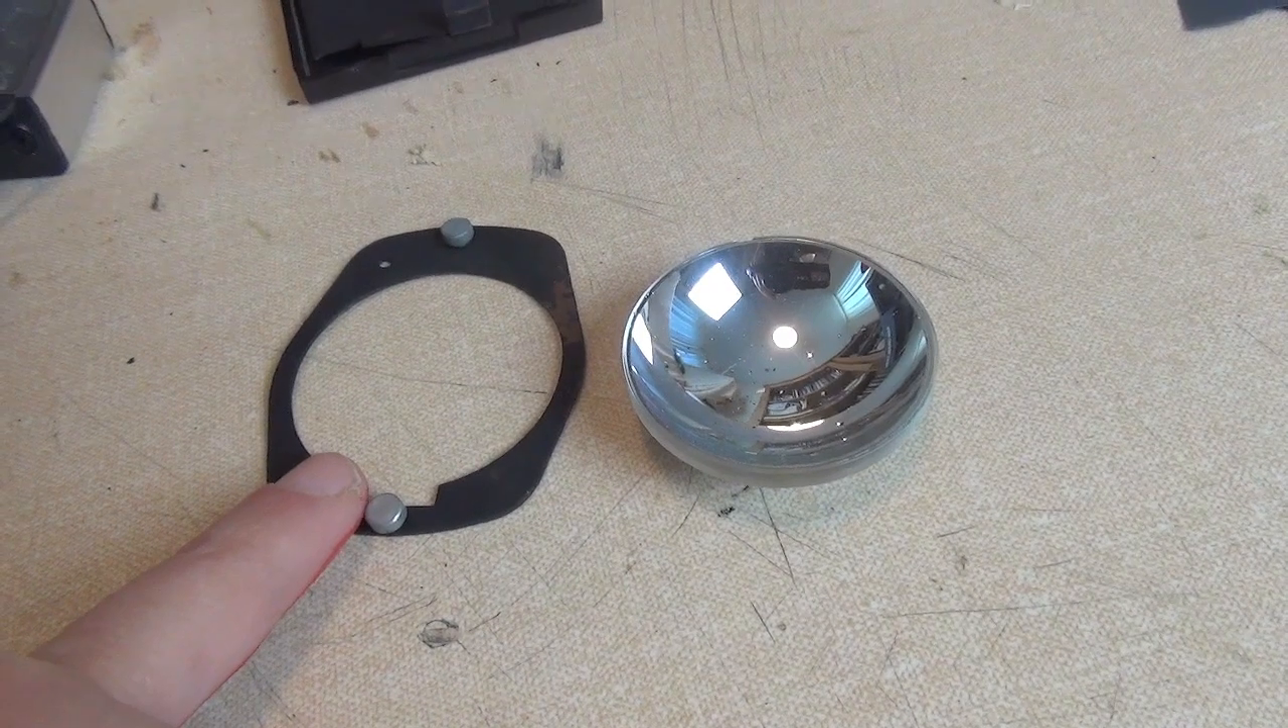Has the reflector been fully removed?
Yes.